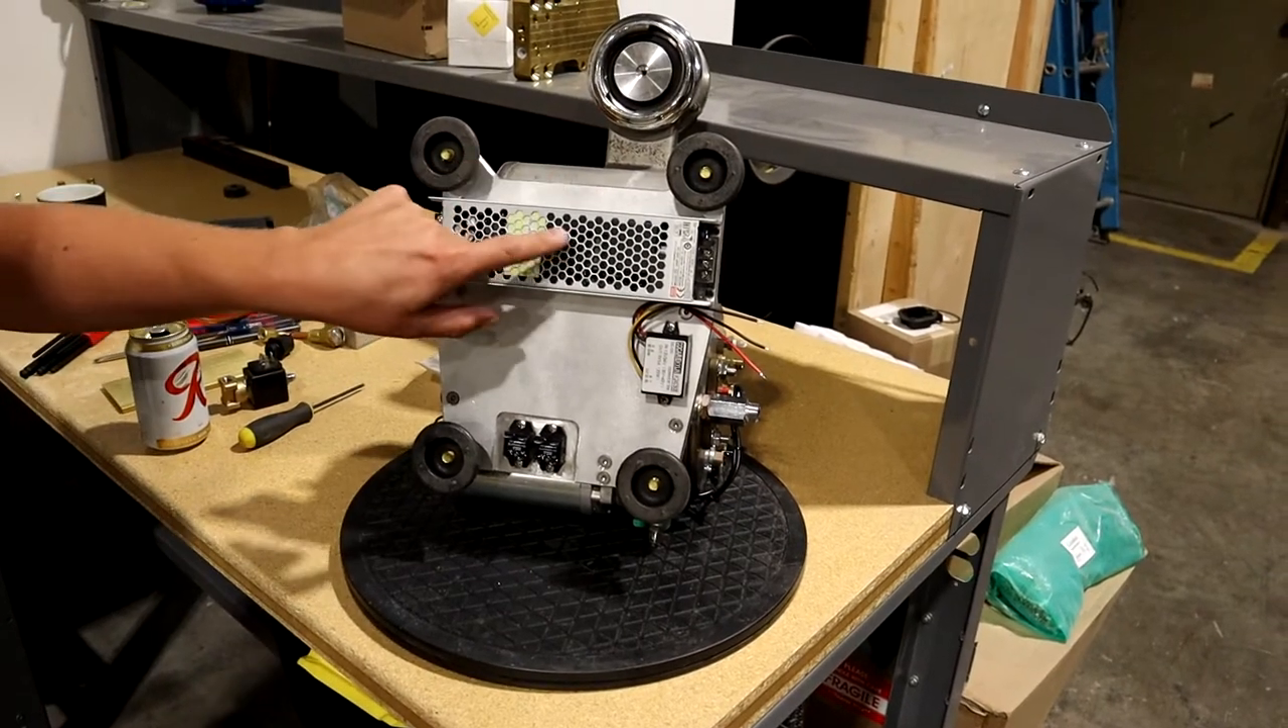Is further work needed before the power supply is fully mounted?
No.